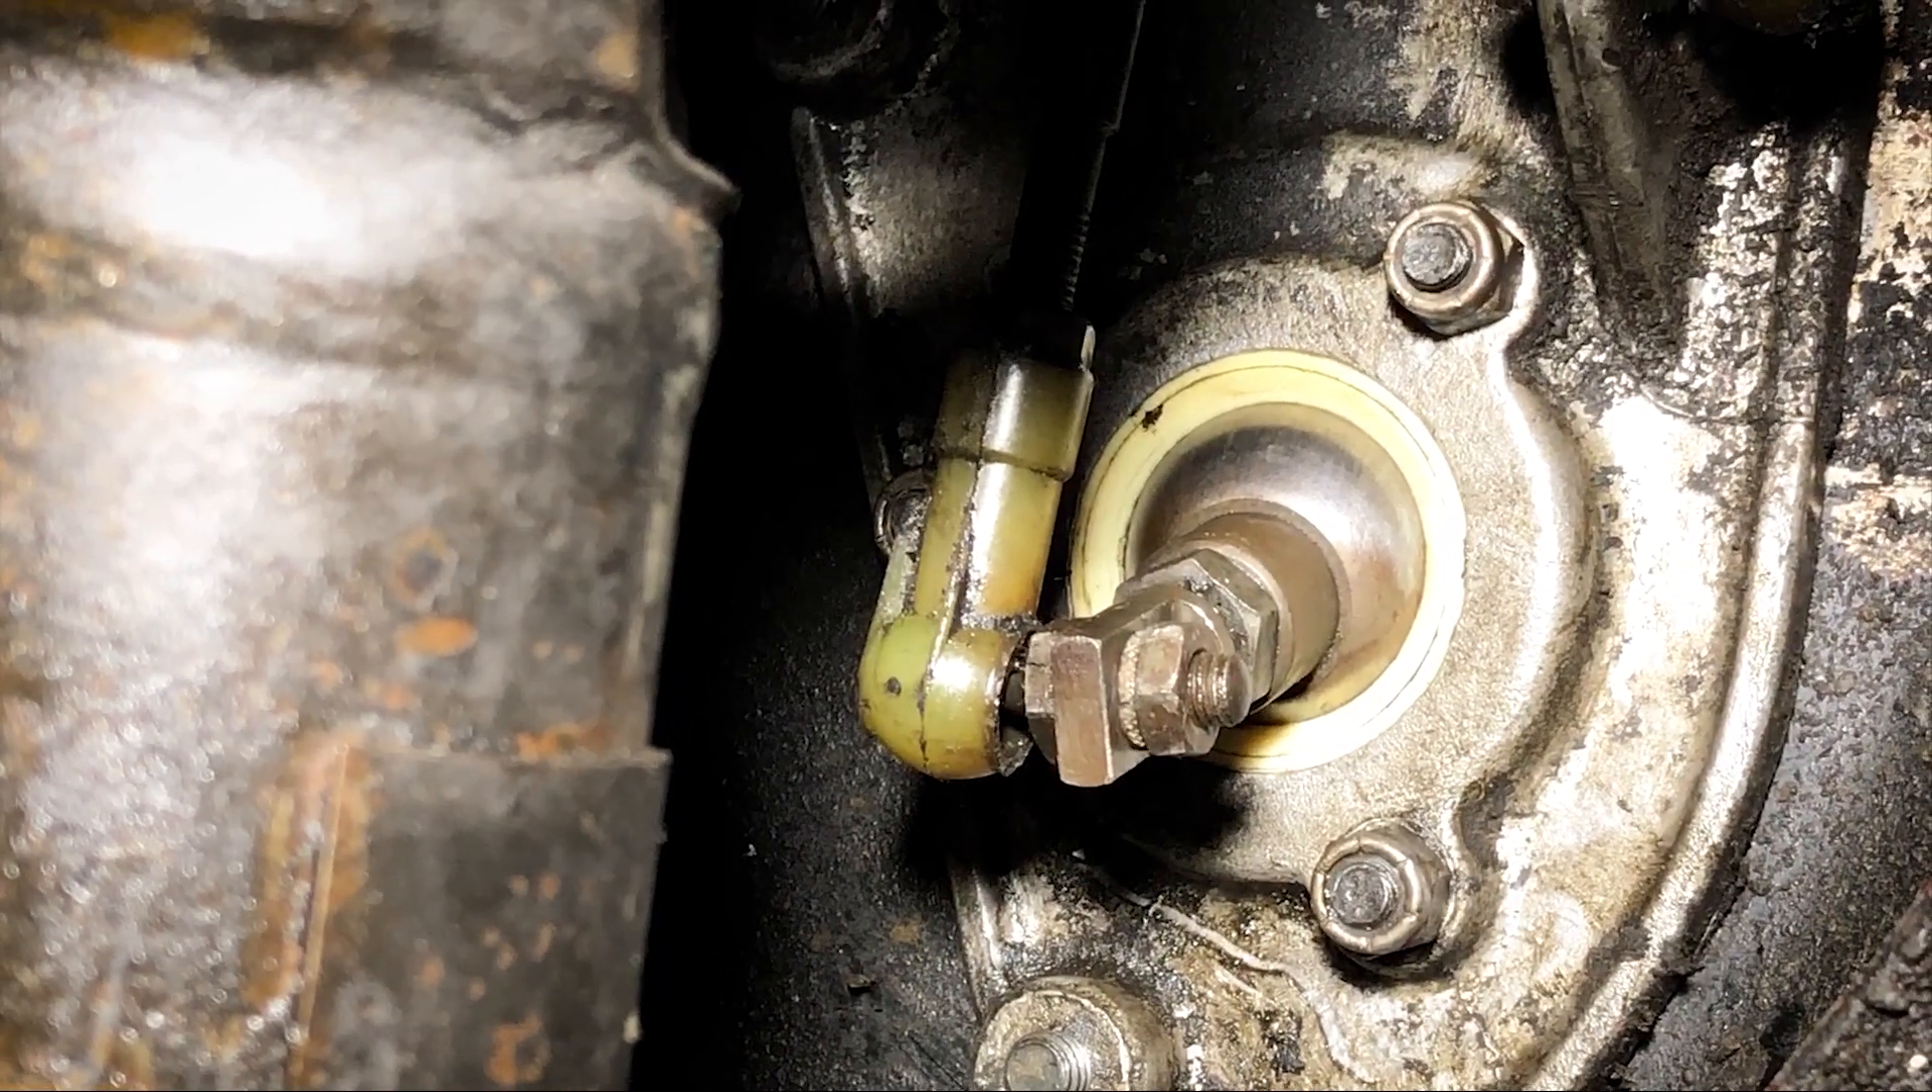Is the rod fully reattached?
Yes.